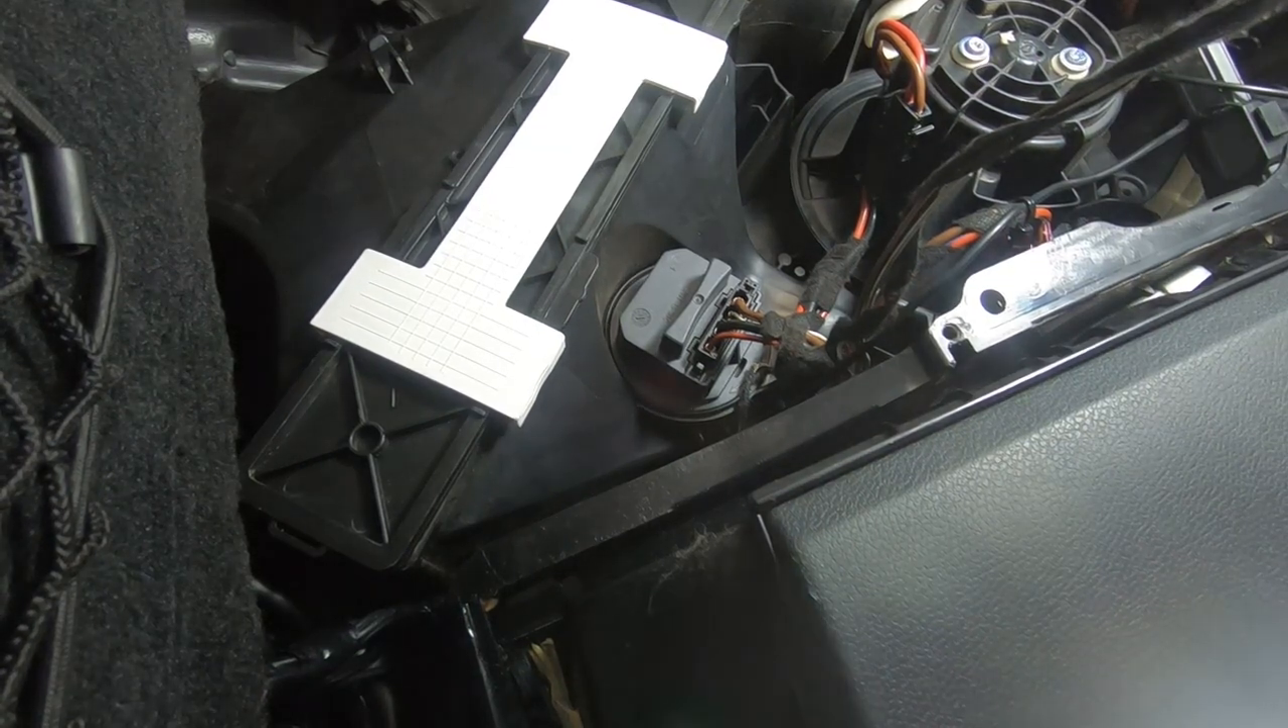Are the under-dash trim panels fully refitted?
No.